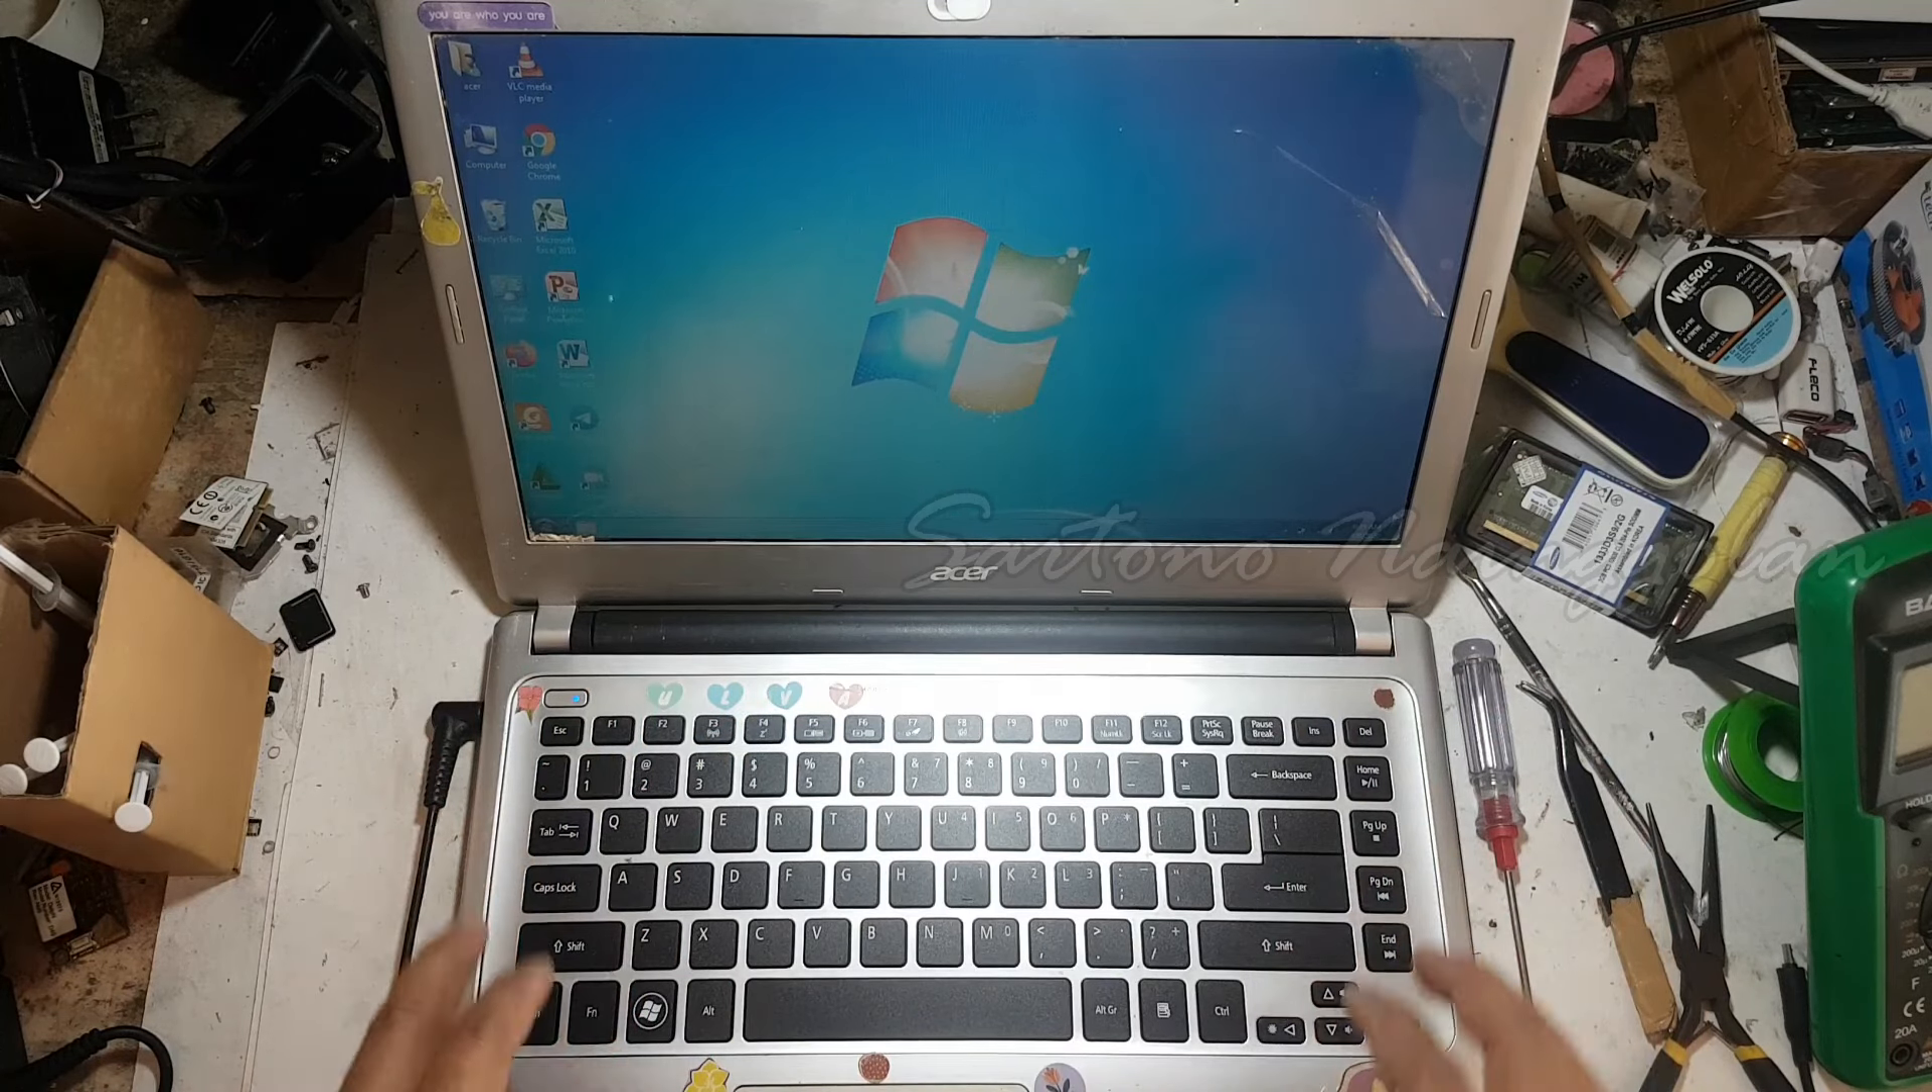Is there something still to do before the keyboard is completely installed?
No.